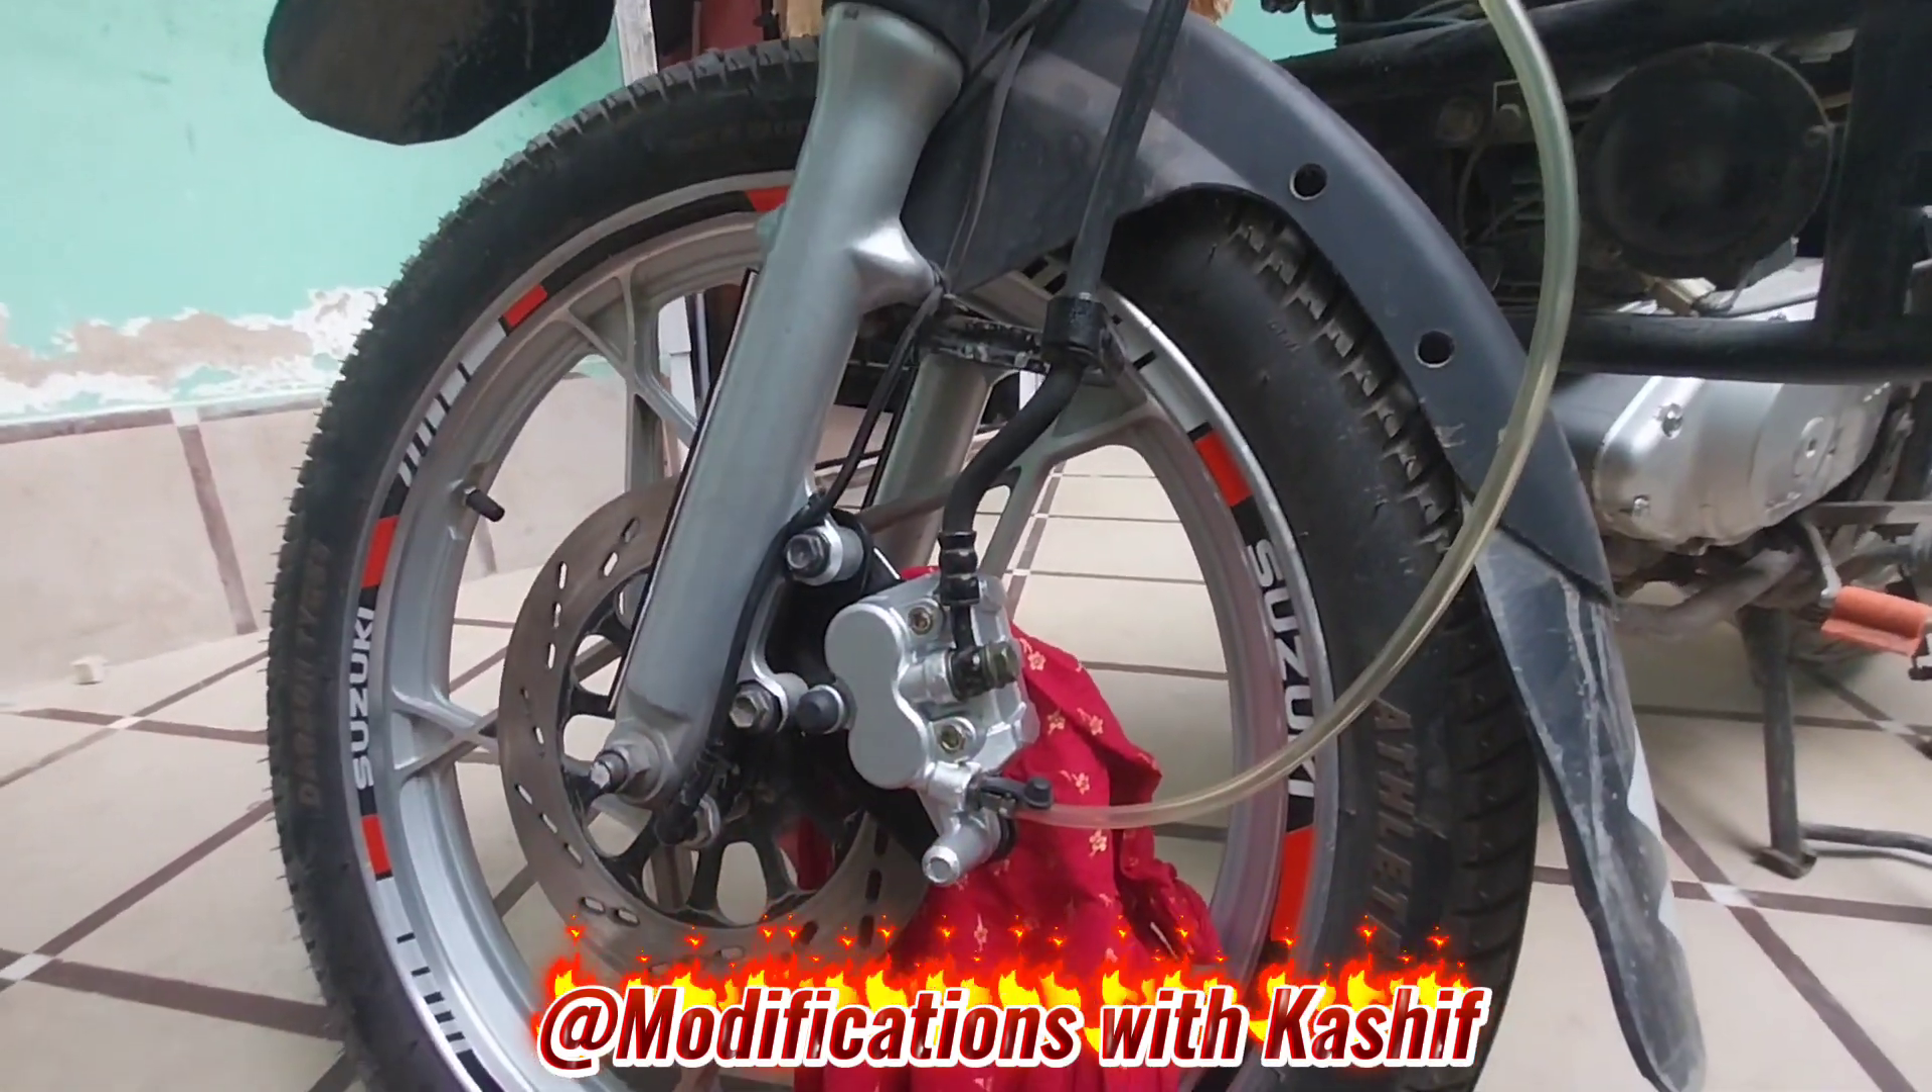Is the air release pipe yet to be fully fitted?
No.